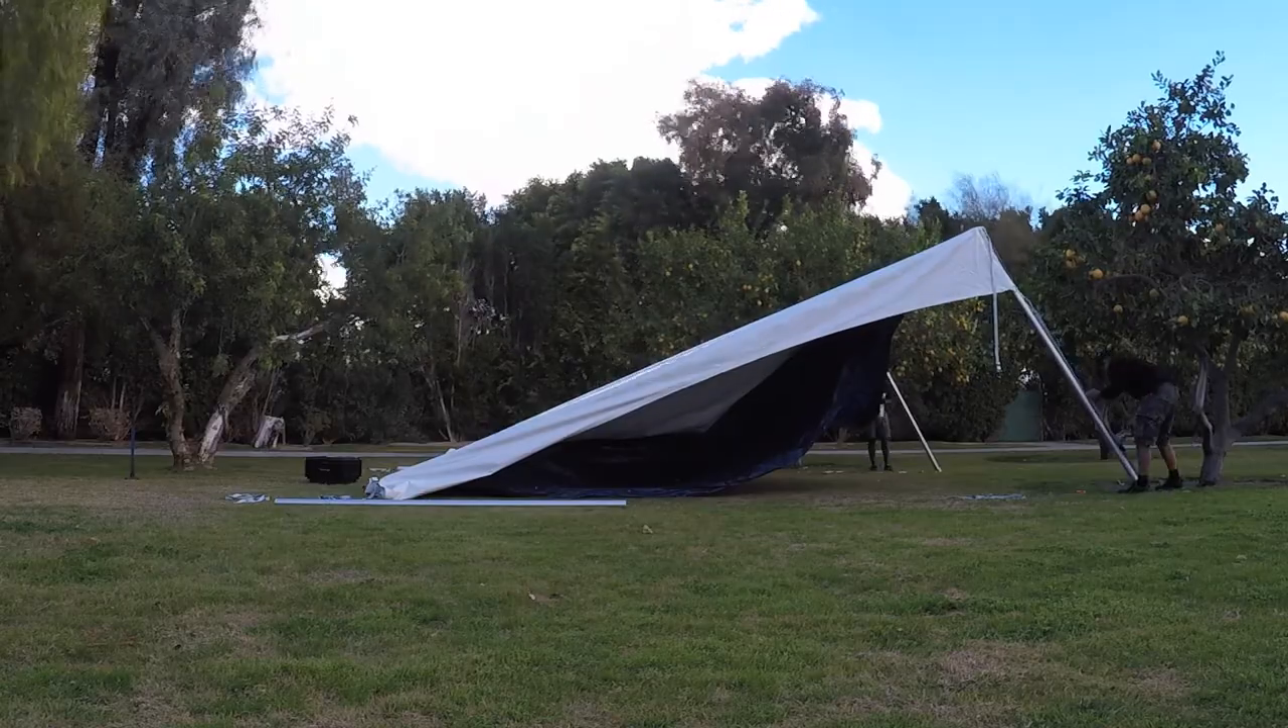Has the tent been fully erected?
No.